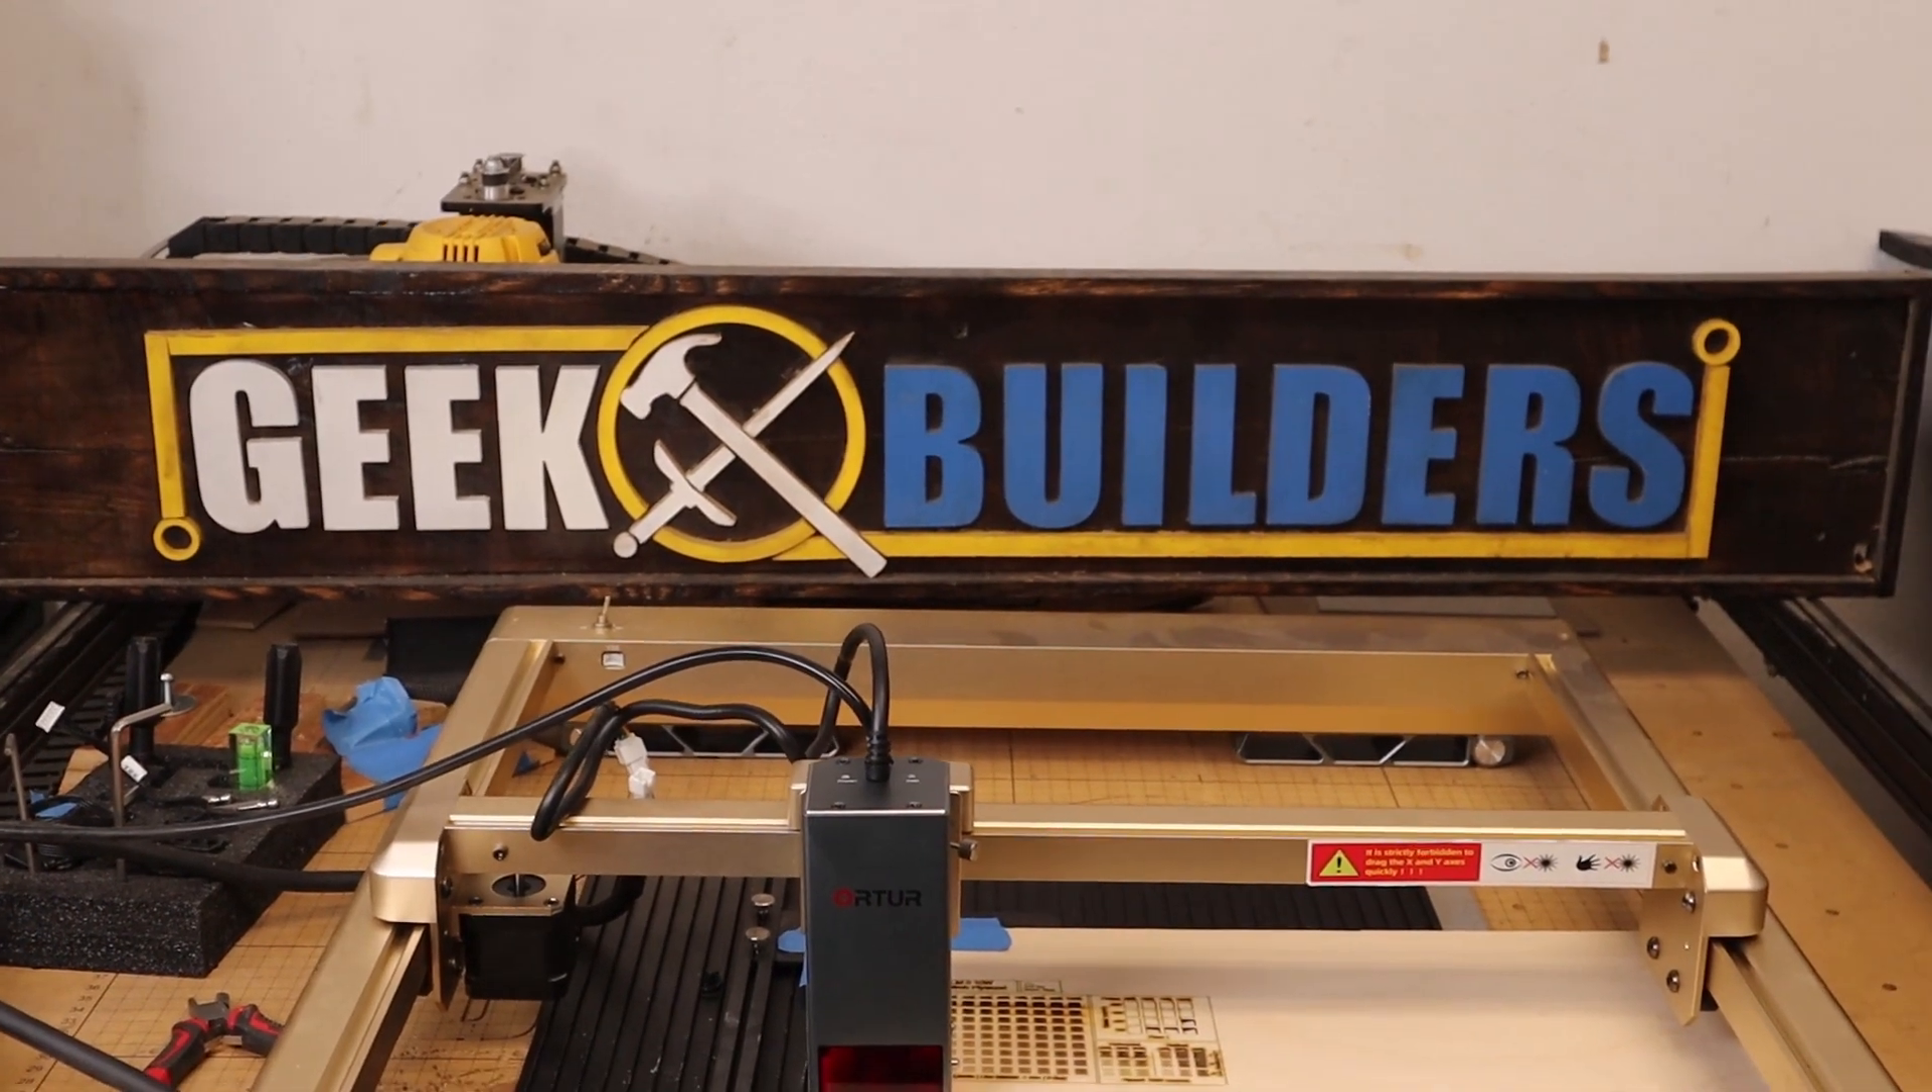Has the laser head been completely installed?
Yes.